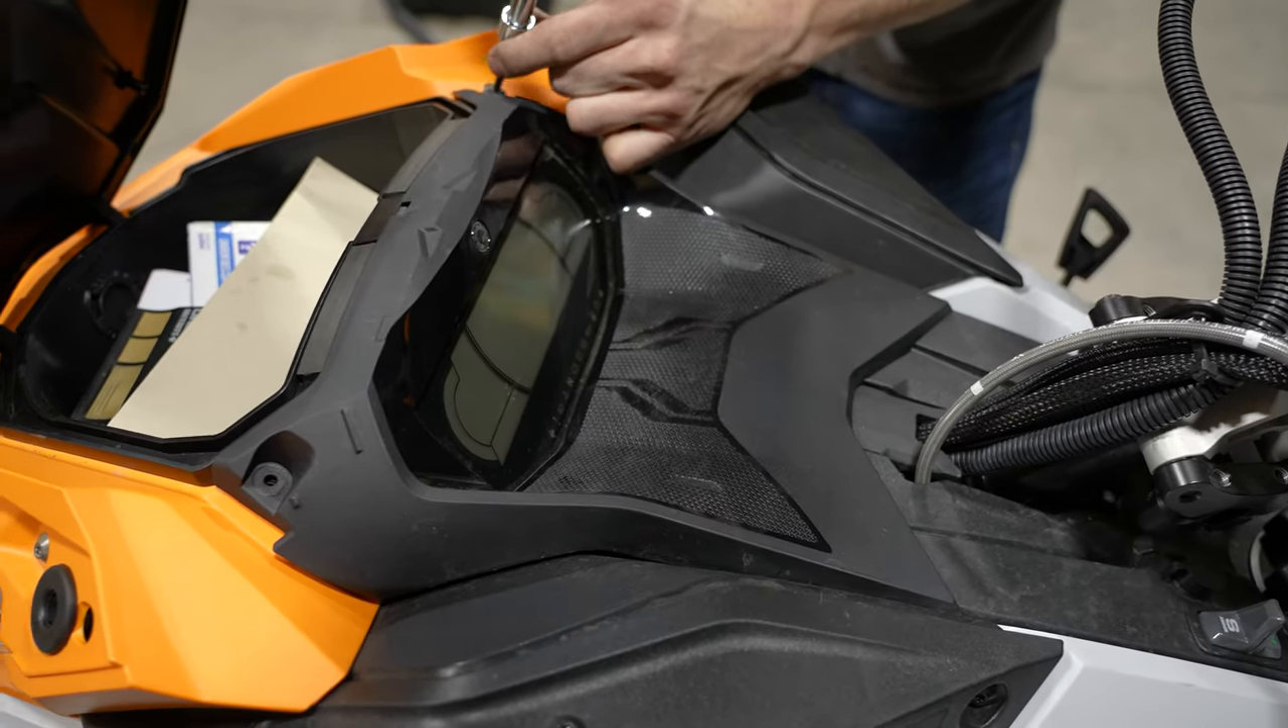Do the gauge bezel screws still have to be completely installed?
Yes.